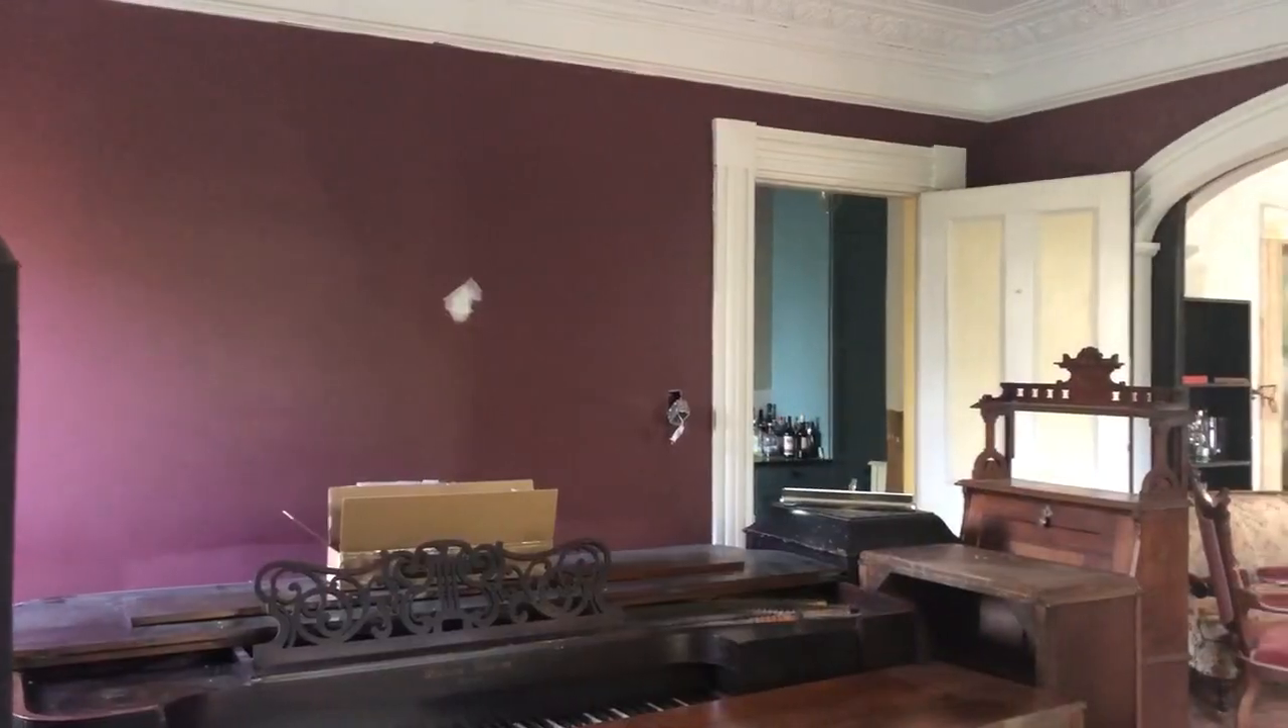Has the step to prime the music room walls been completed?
No.